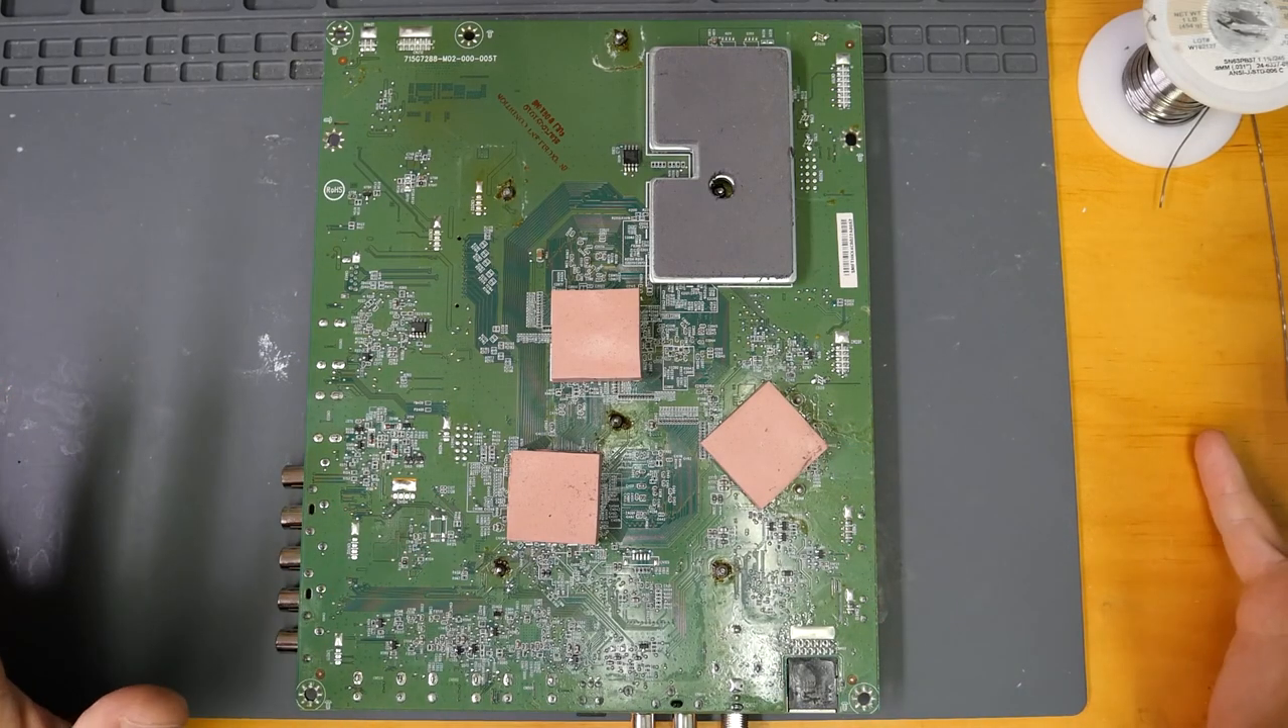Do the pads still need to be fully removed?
Yes.